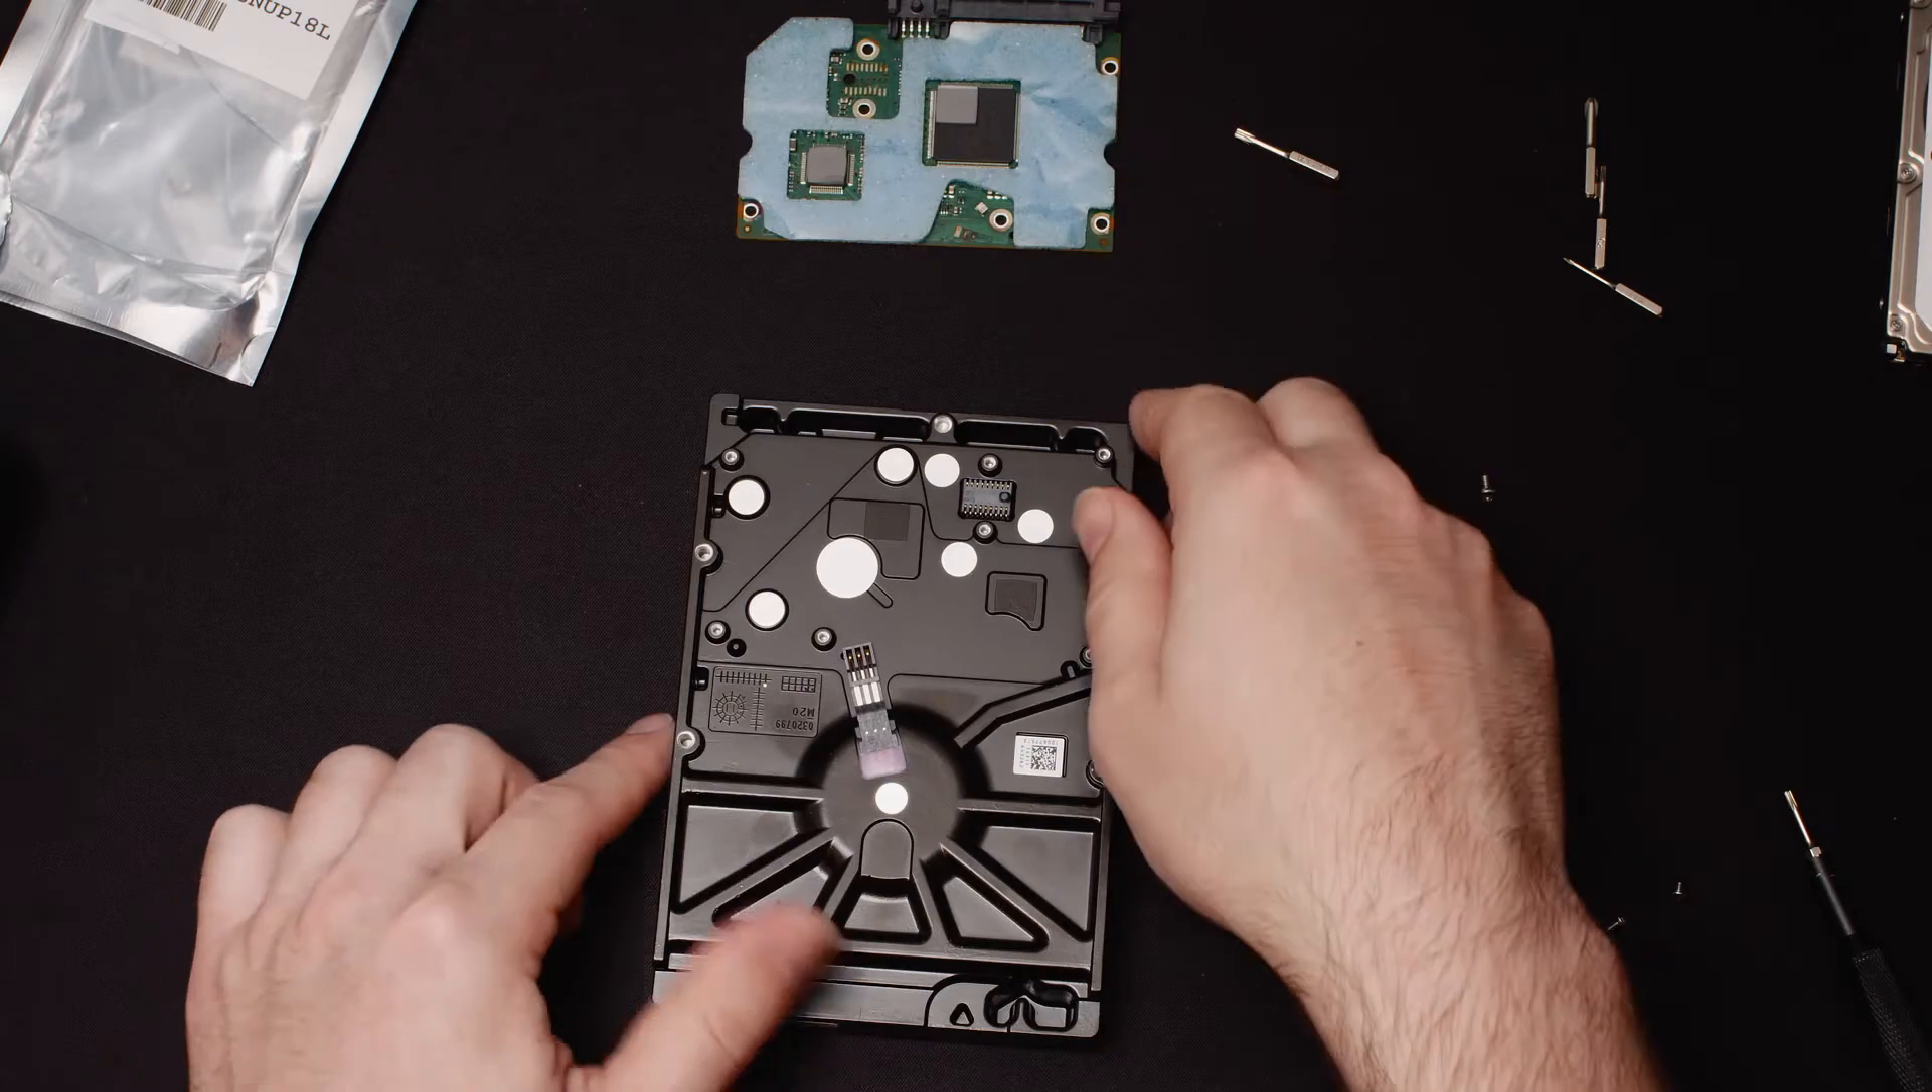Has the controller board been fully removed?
Yes.